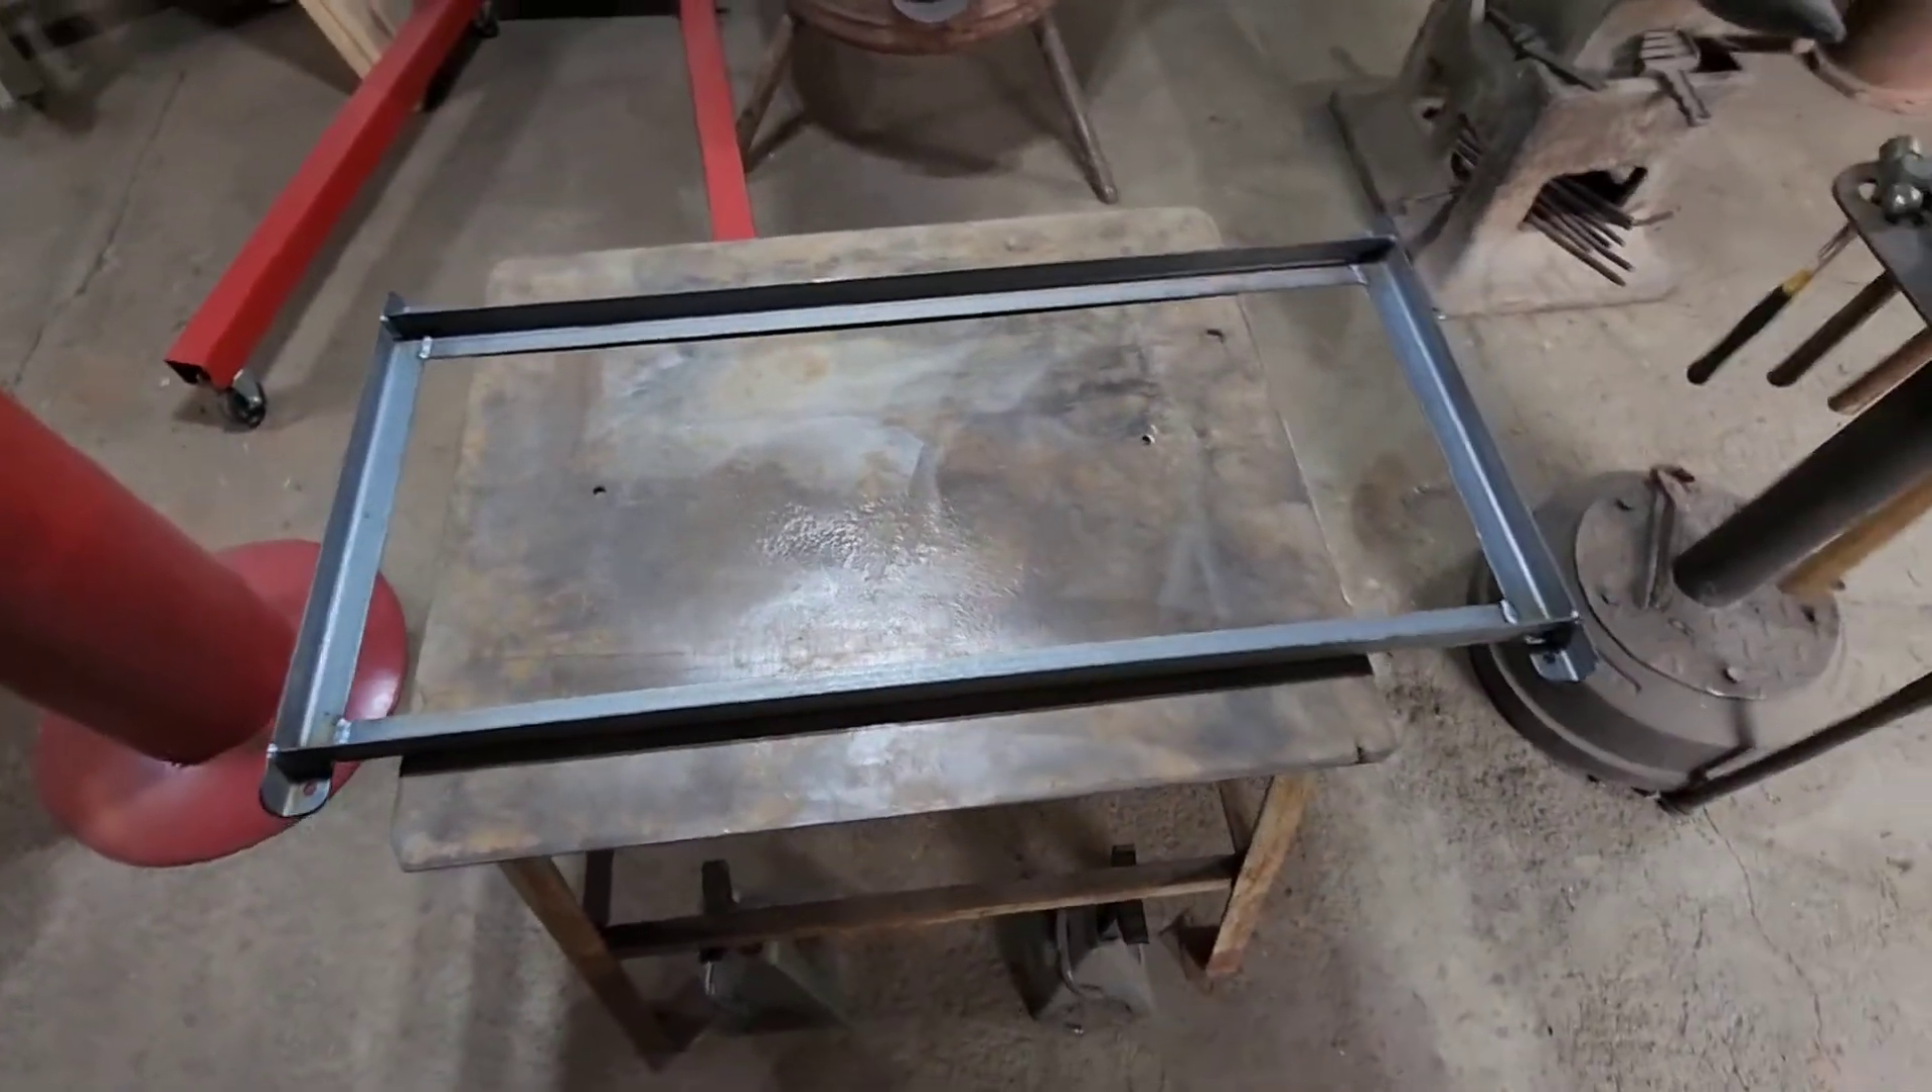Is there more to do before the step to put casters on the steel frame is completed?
Yes.